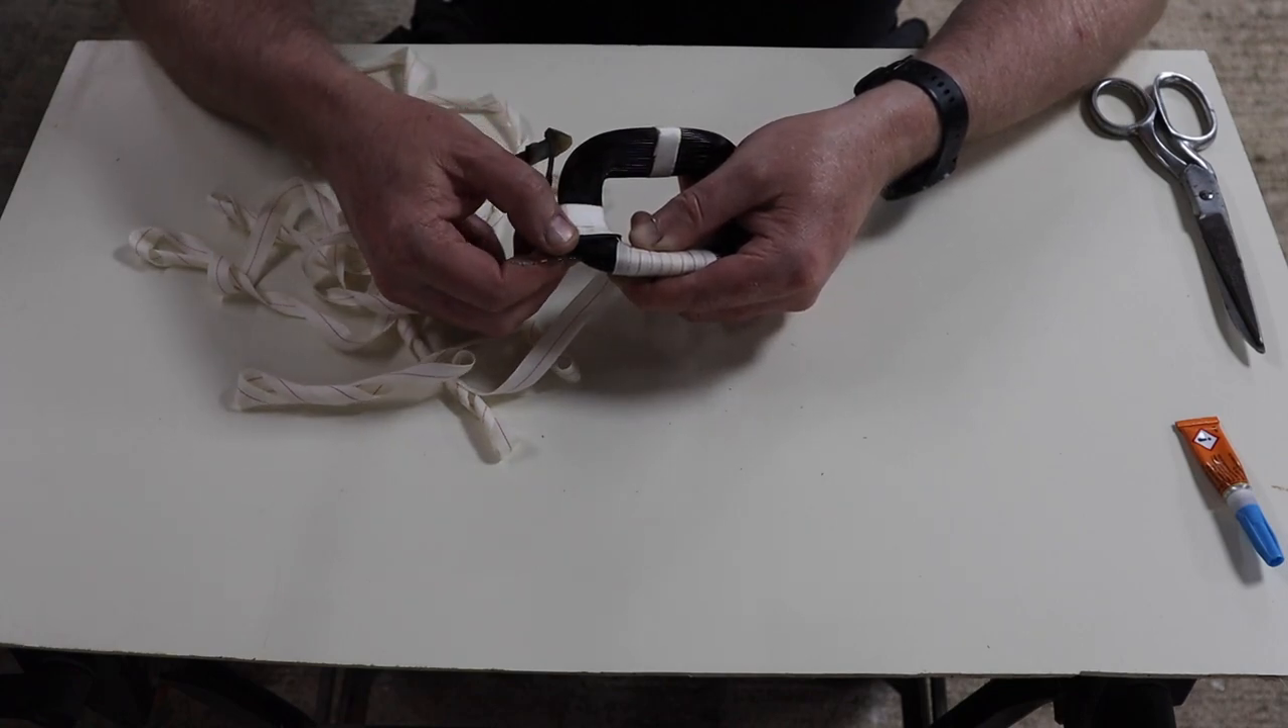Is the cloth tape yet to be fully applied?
Yes.